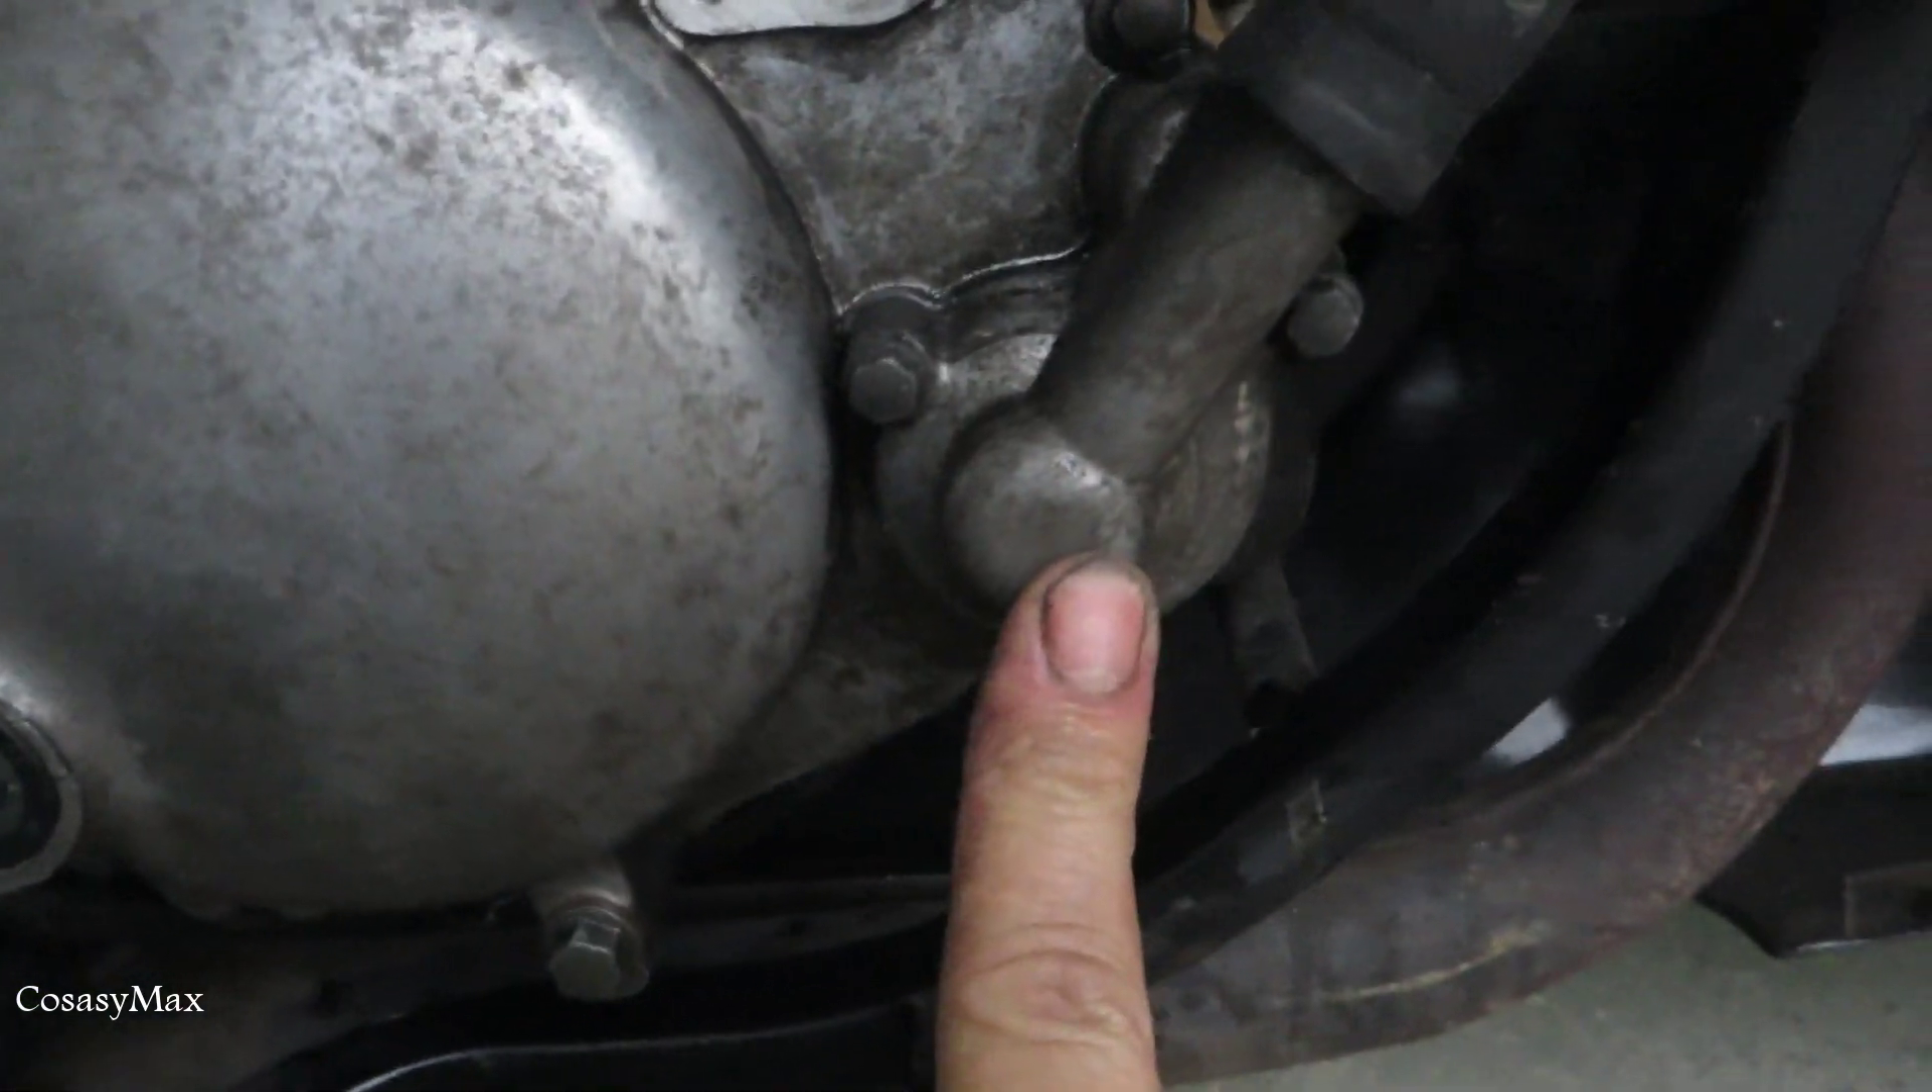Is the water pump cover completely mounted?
Yes.